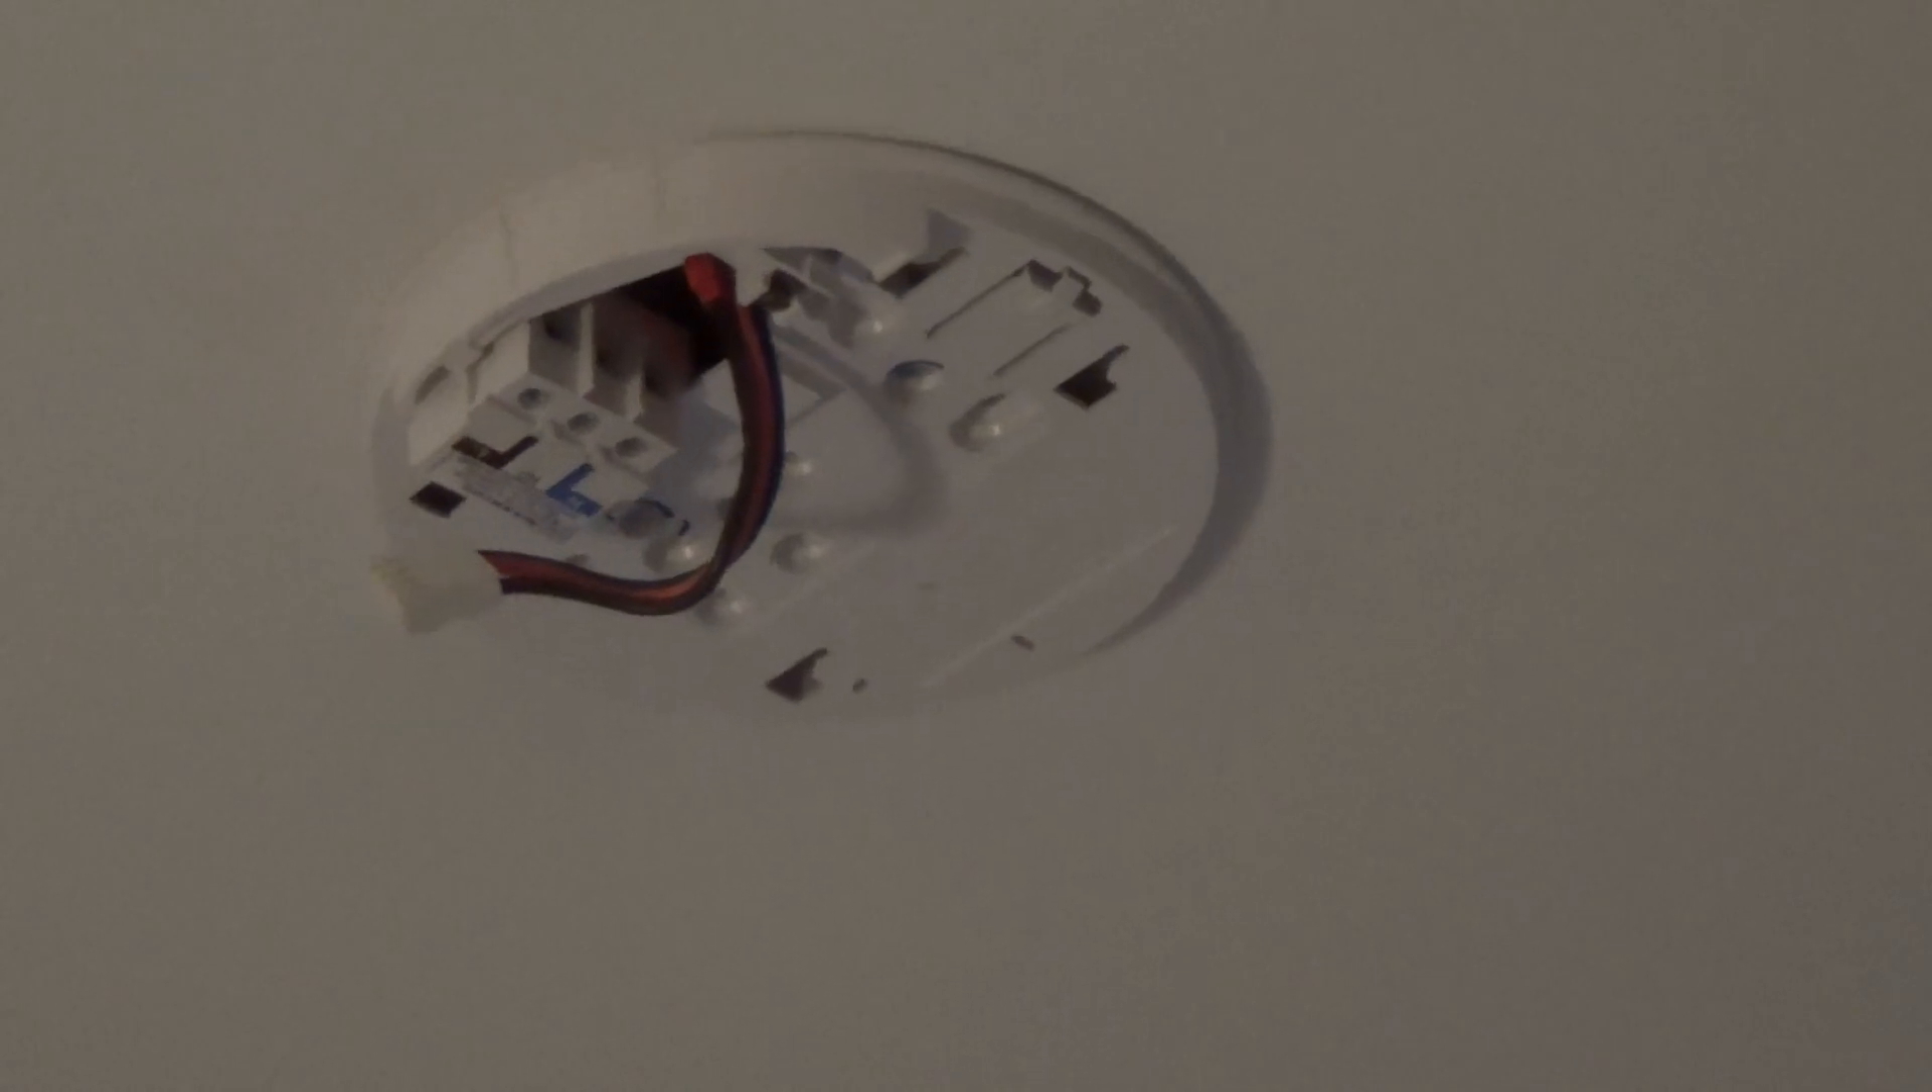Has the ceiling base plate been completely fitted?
Yes.